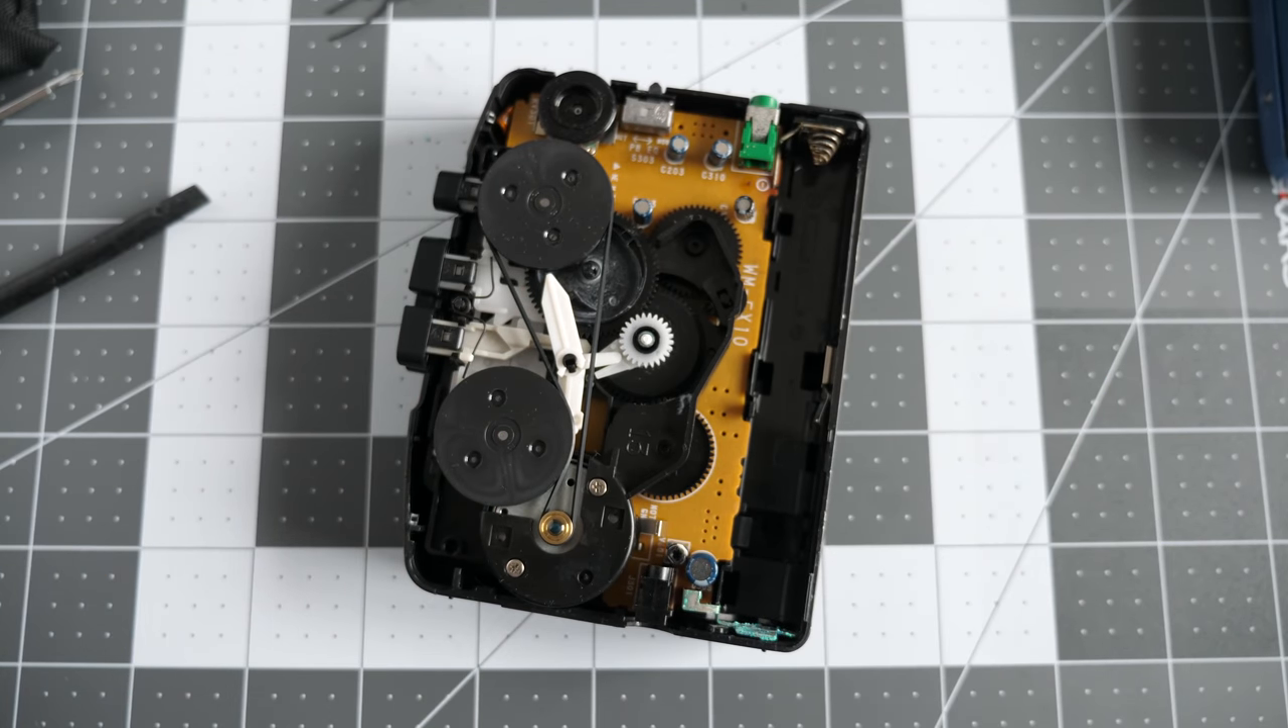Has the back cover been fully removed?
Yes.